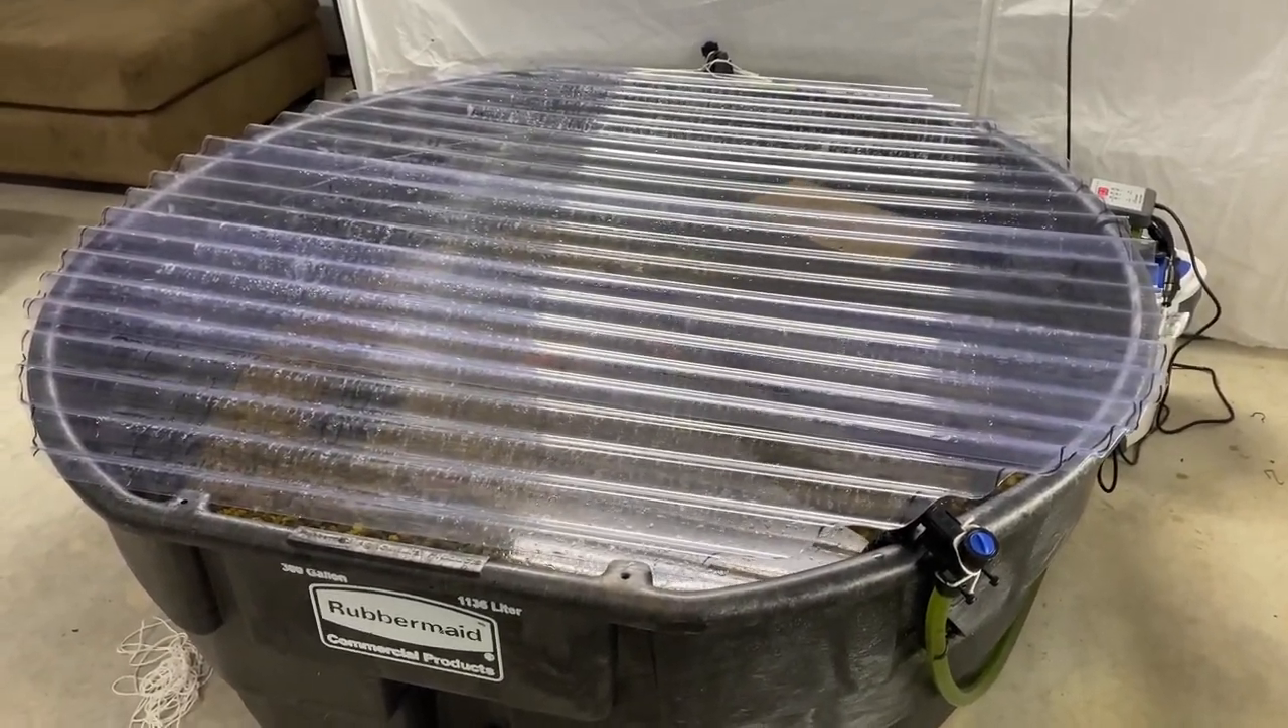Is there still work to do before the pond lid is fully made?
No.